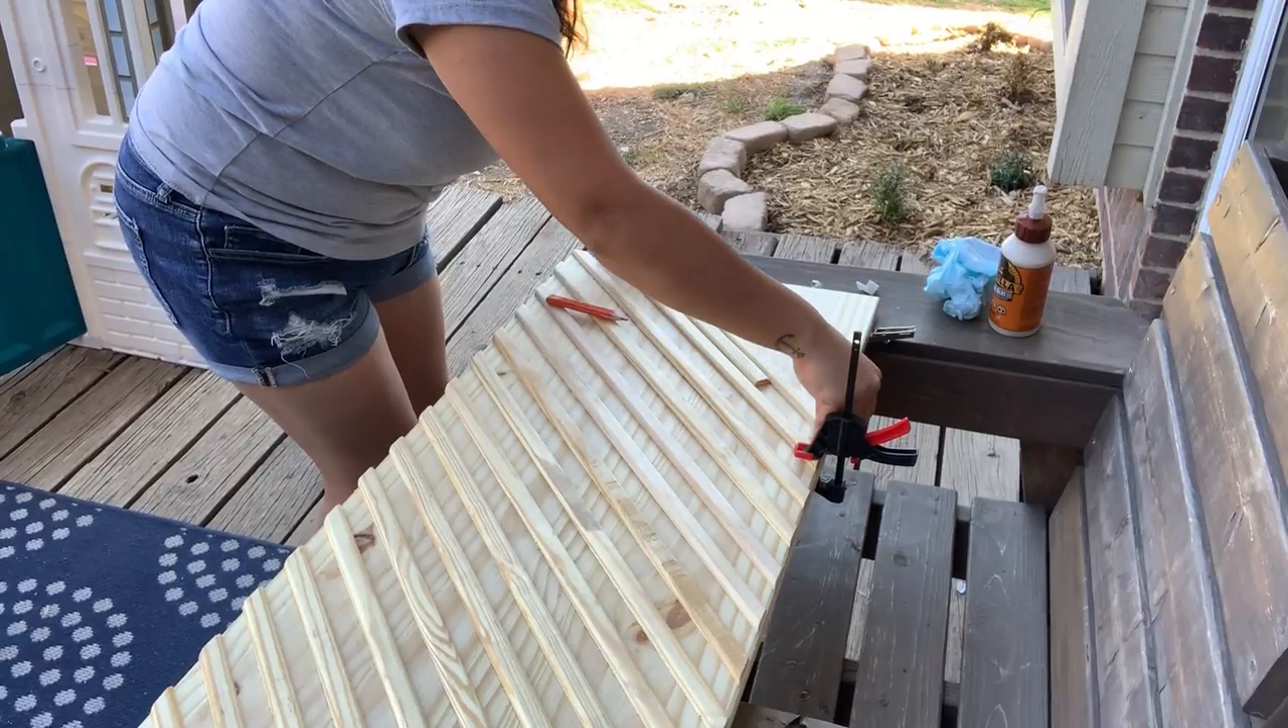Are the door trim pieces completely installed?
No.